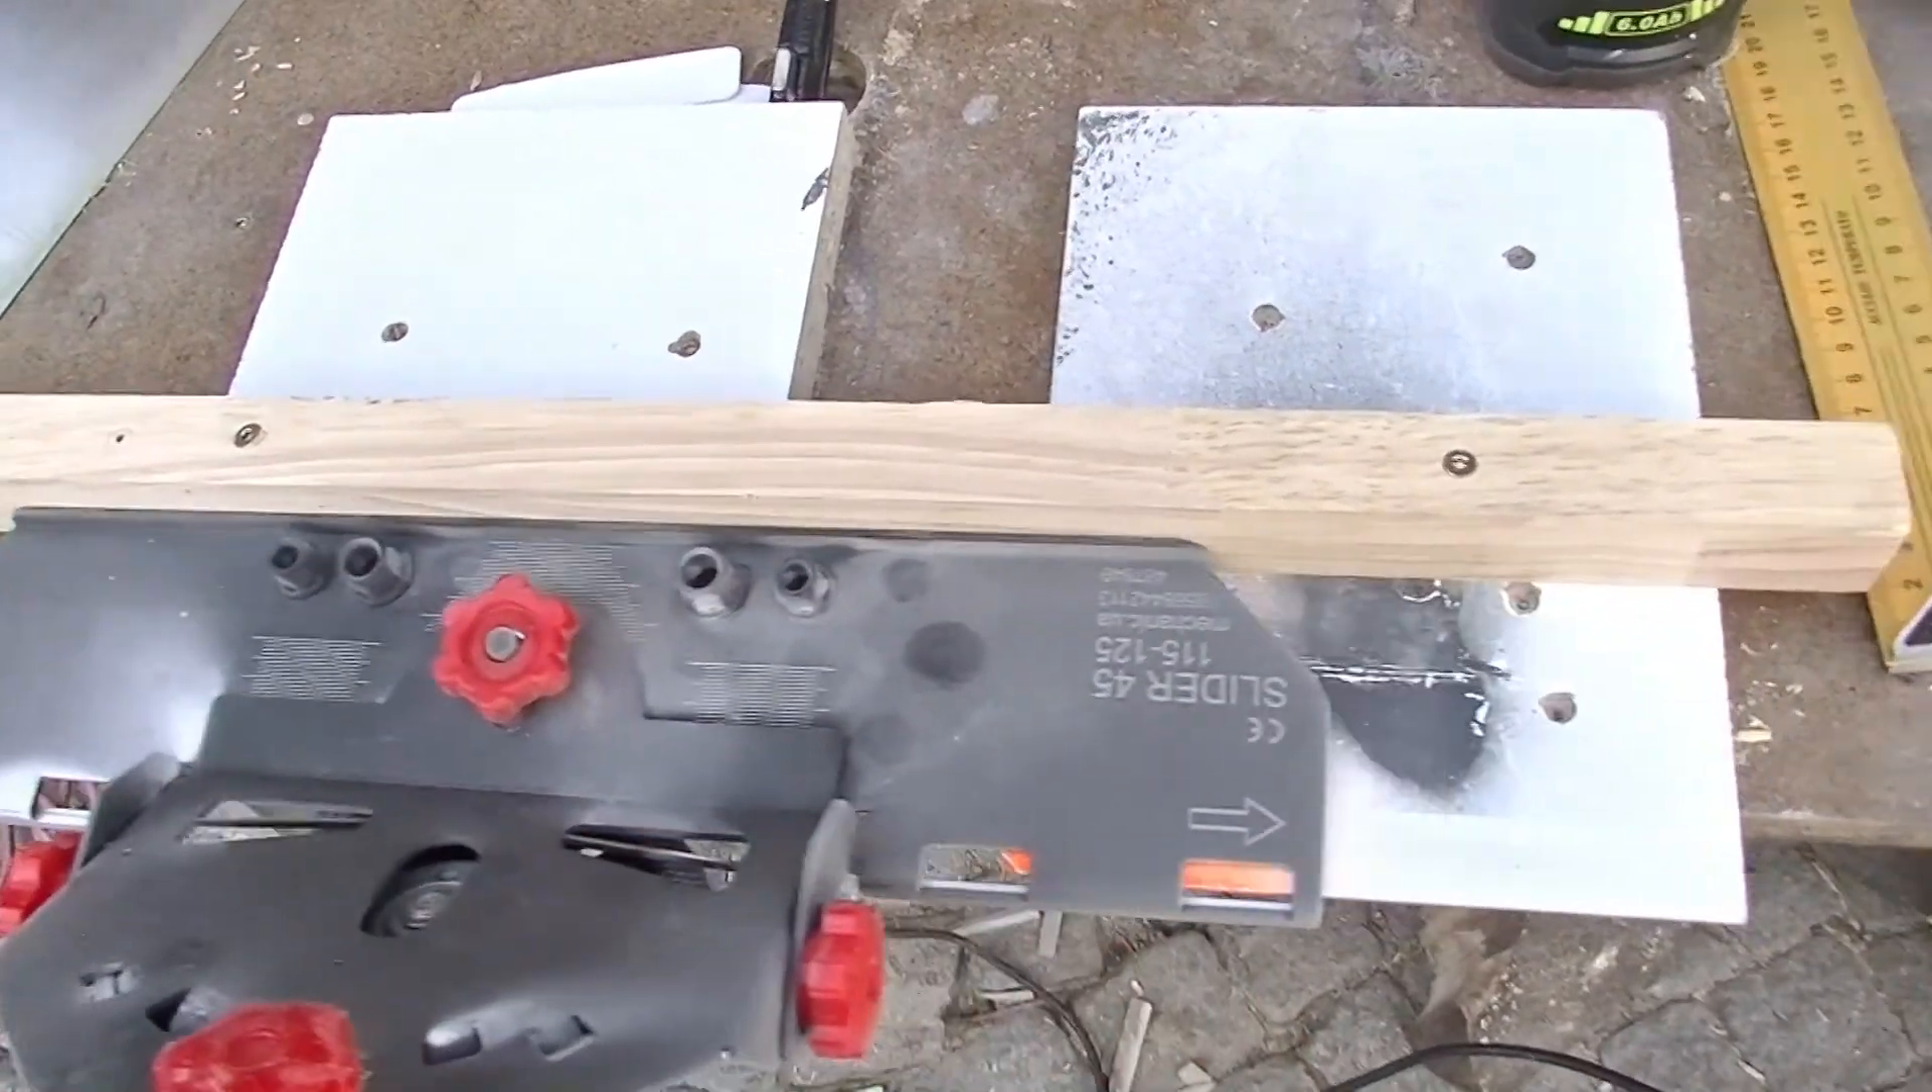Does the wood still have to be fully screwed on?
No.